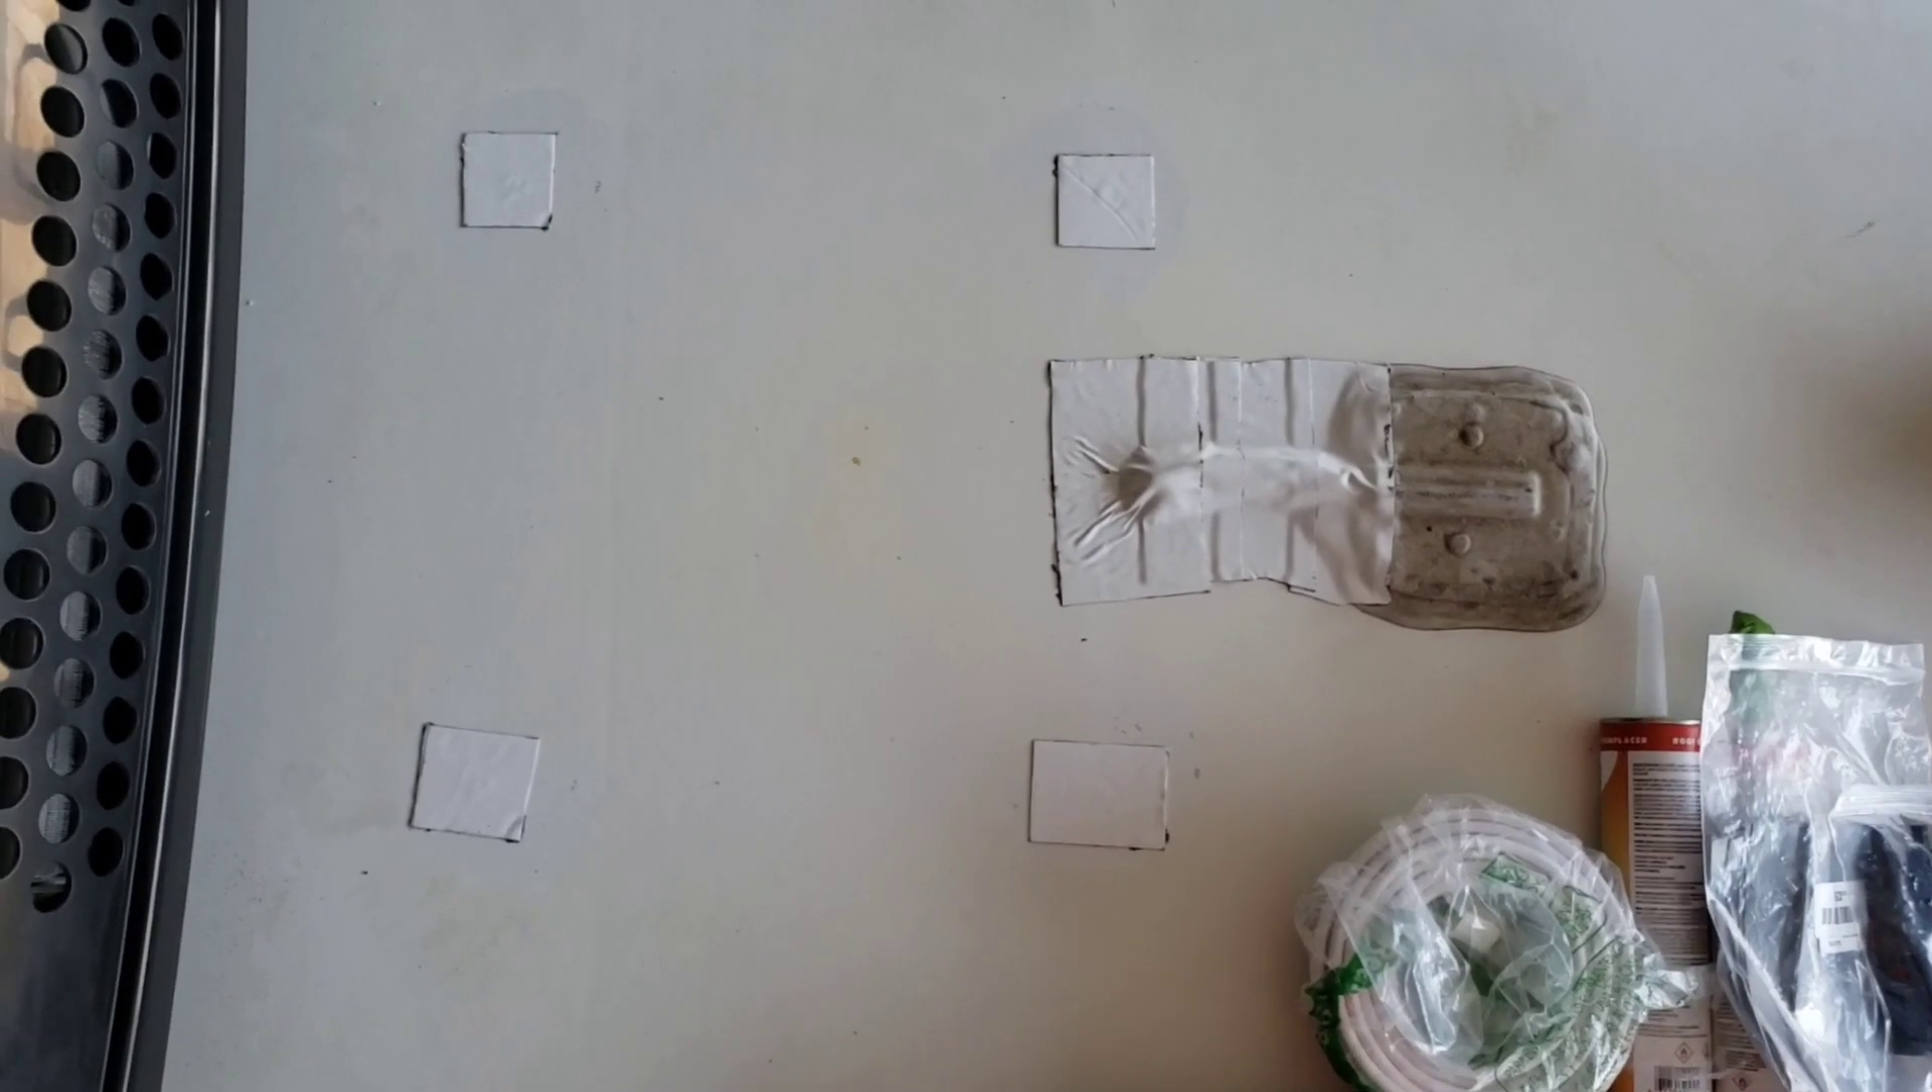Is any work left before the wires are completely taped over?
No.